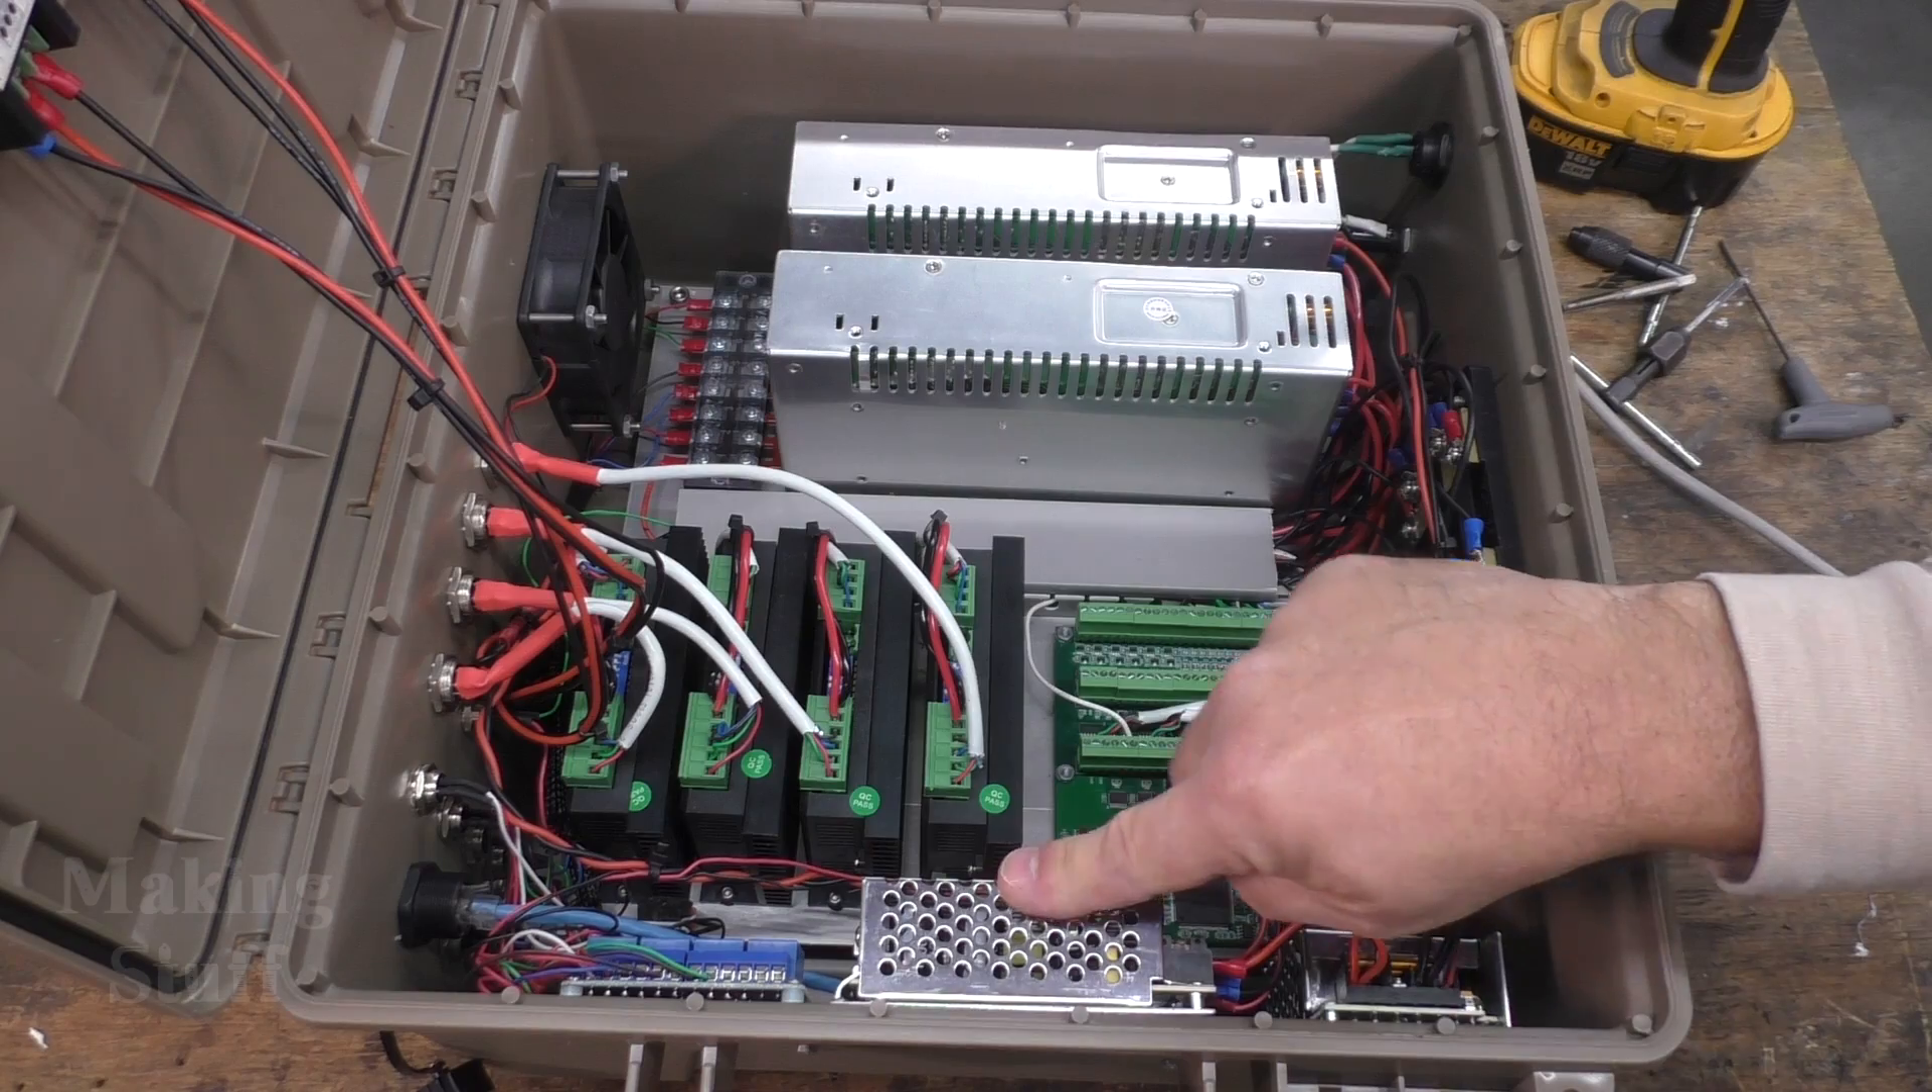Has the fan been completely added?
Yes.